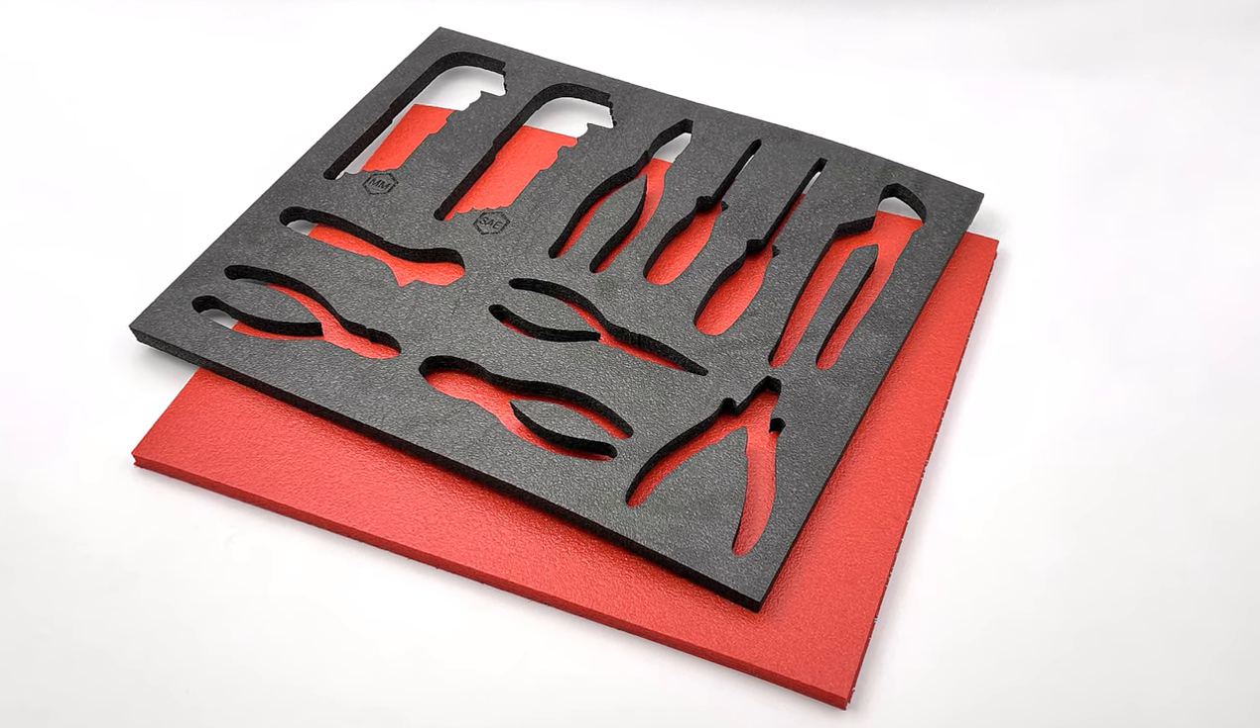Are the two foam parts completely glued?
No.